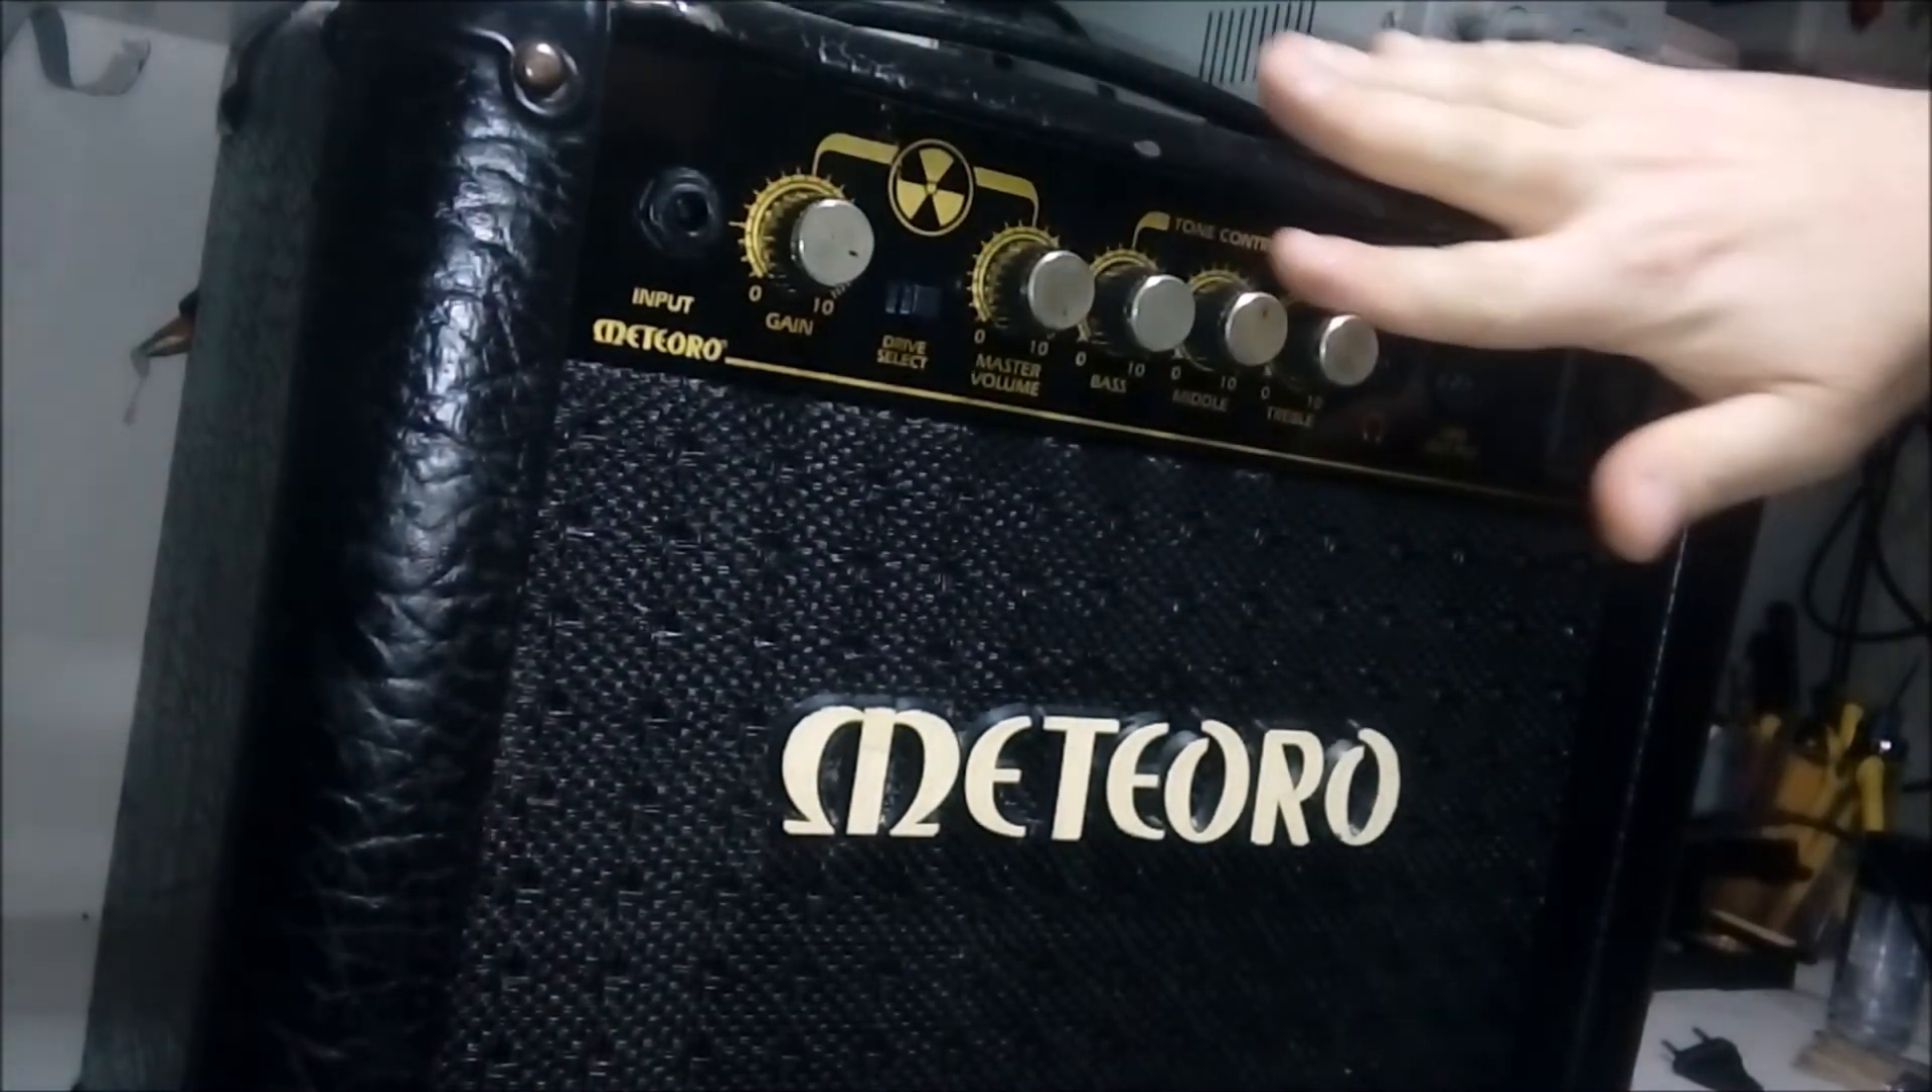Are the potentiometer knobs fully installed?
Yes.